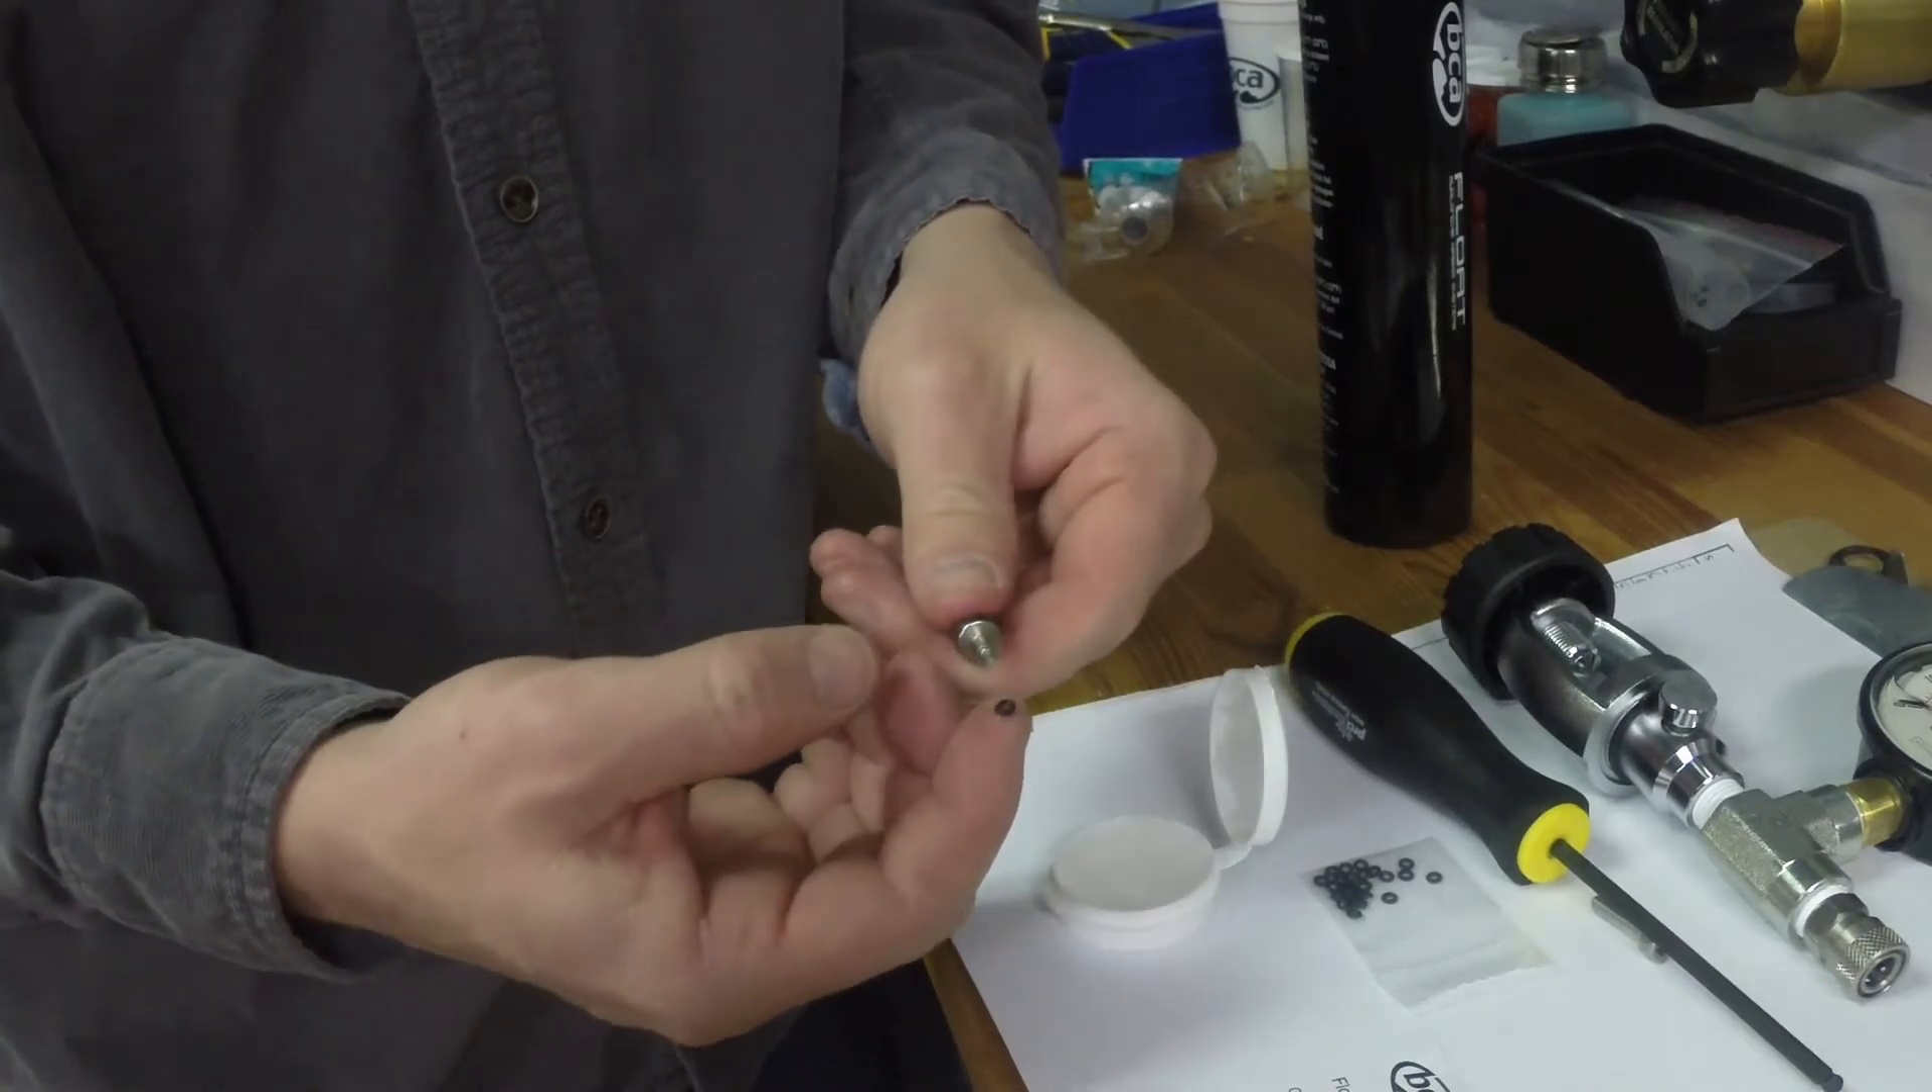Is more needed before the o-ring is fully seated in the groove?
Yes.